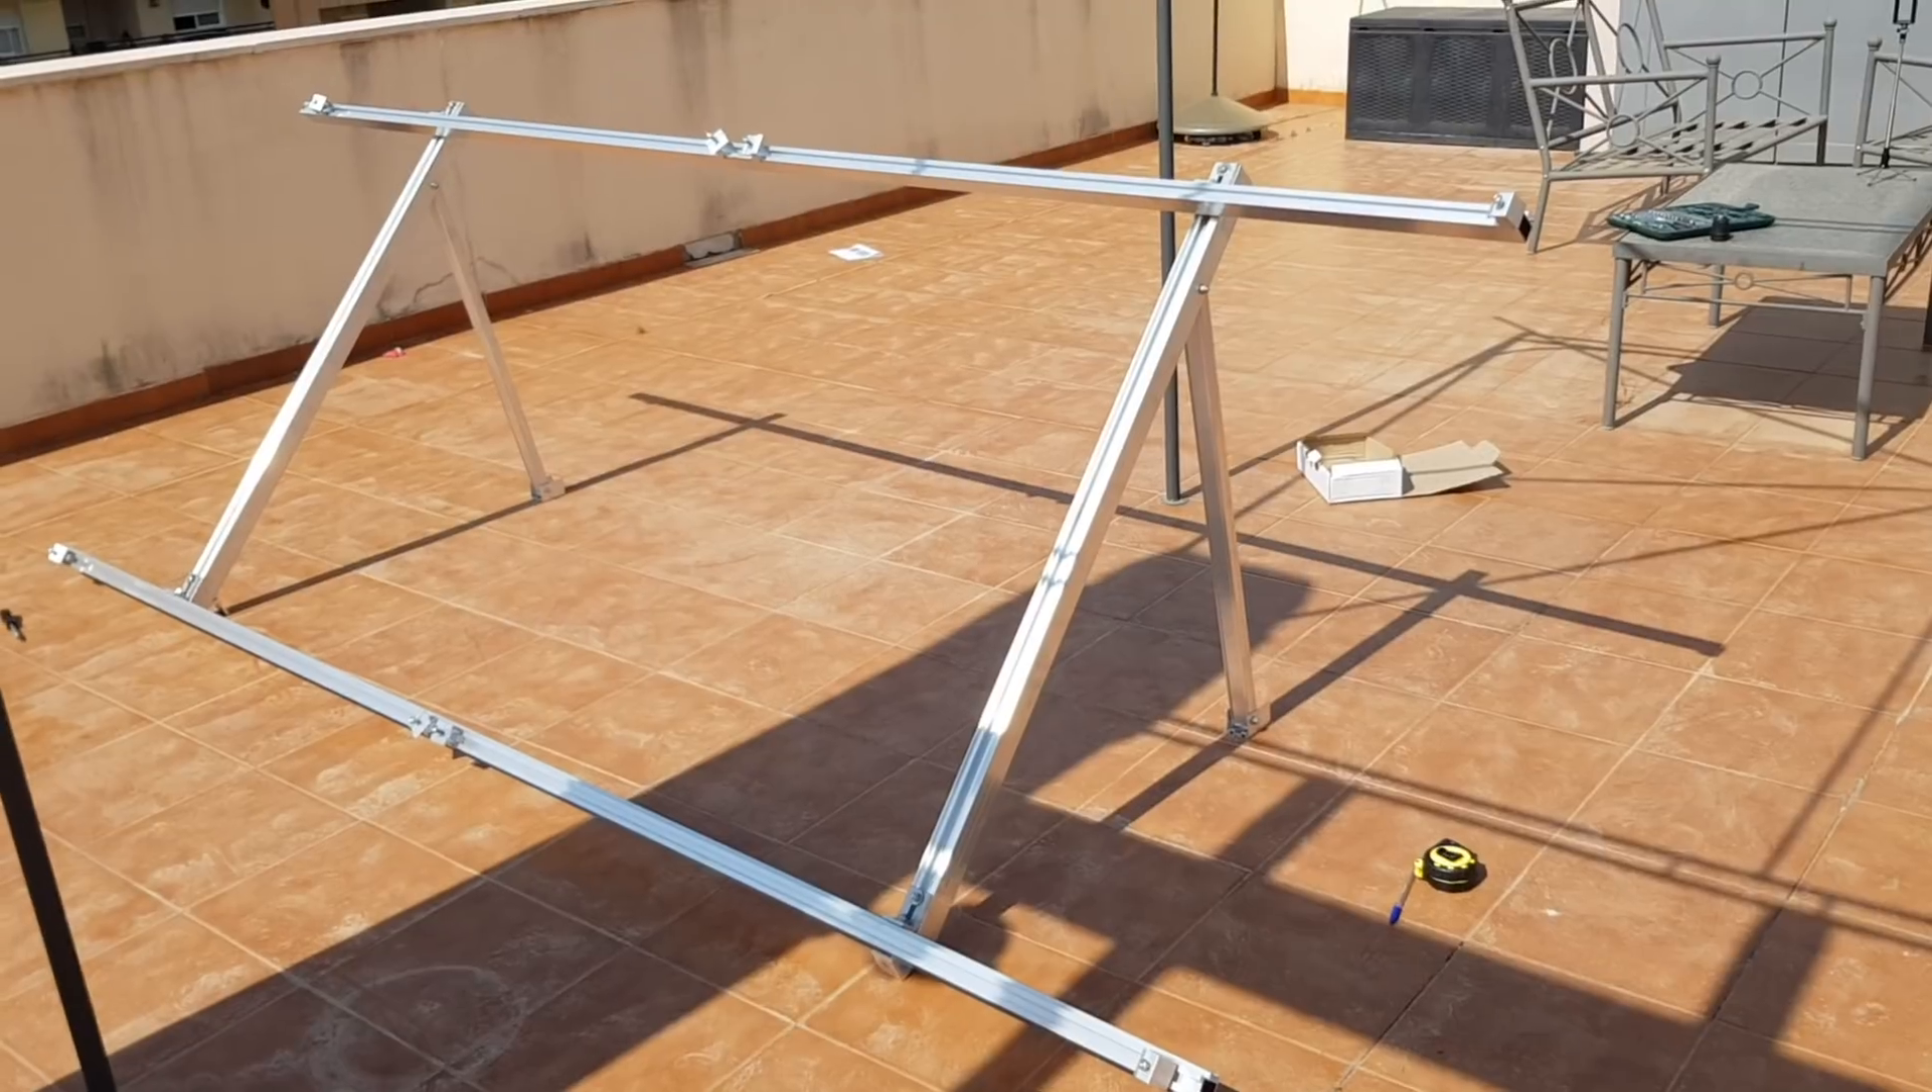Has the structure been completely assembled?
Yes.